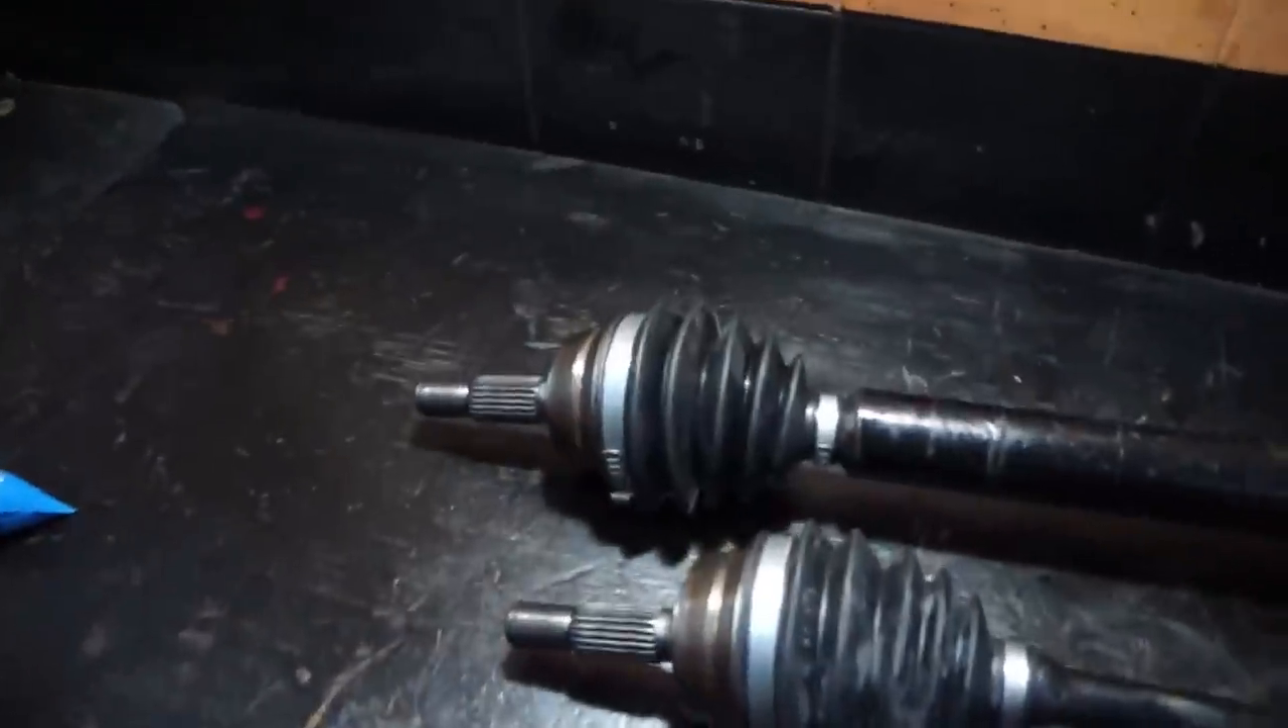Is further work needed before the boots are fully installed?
No.